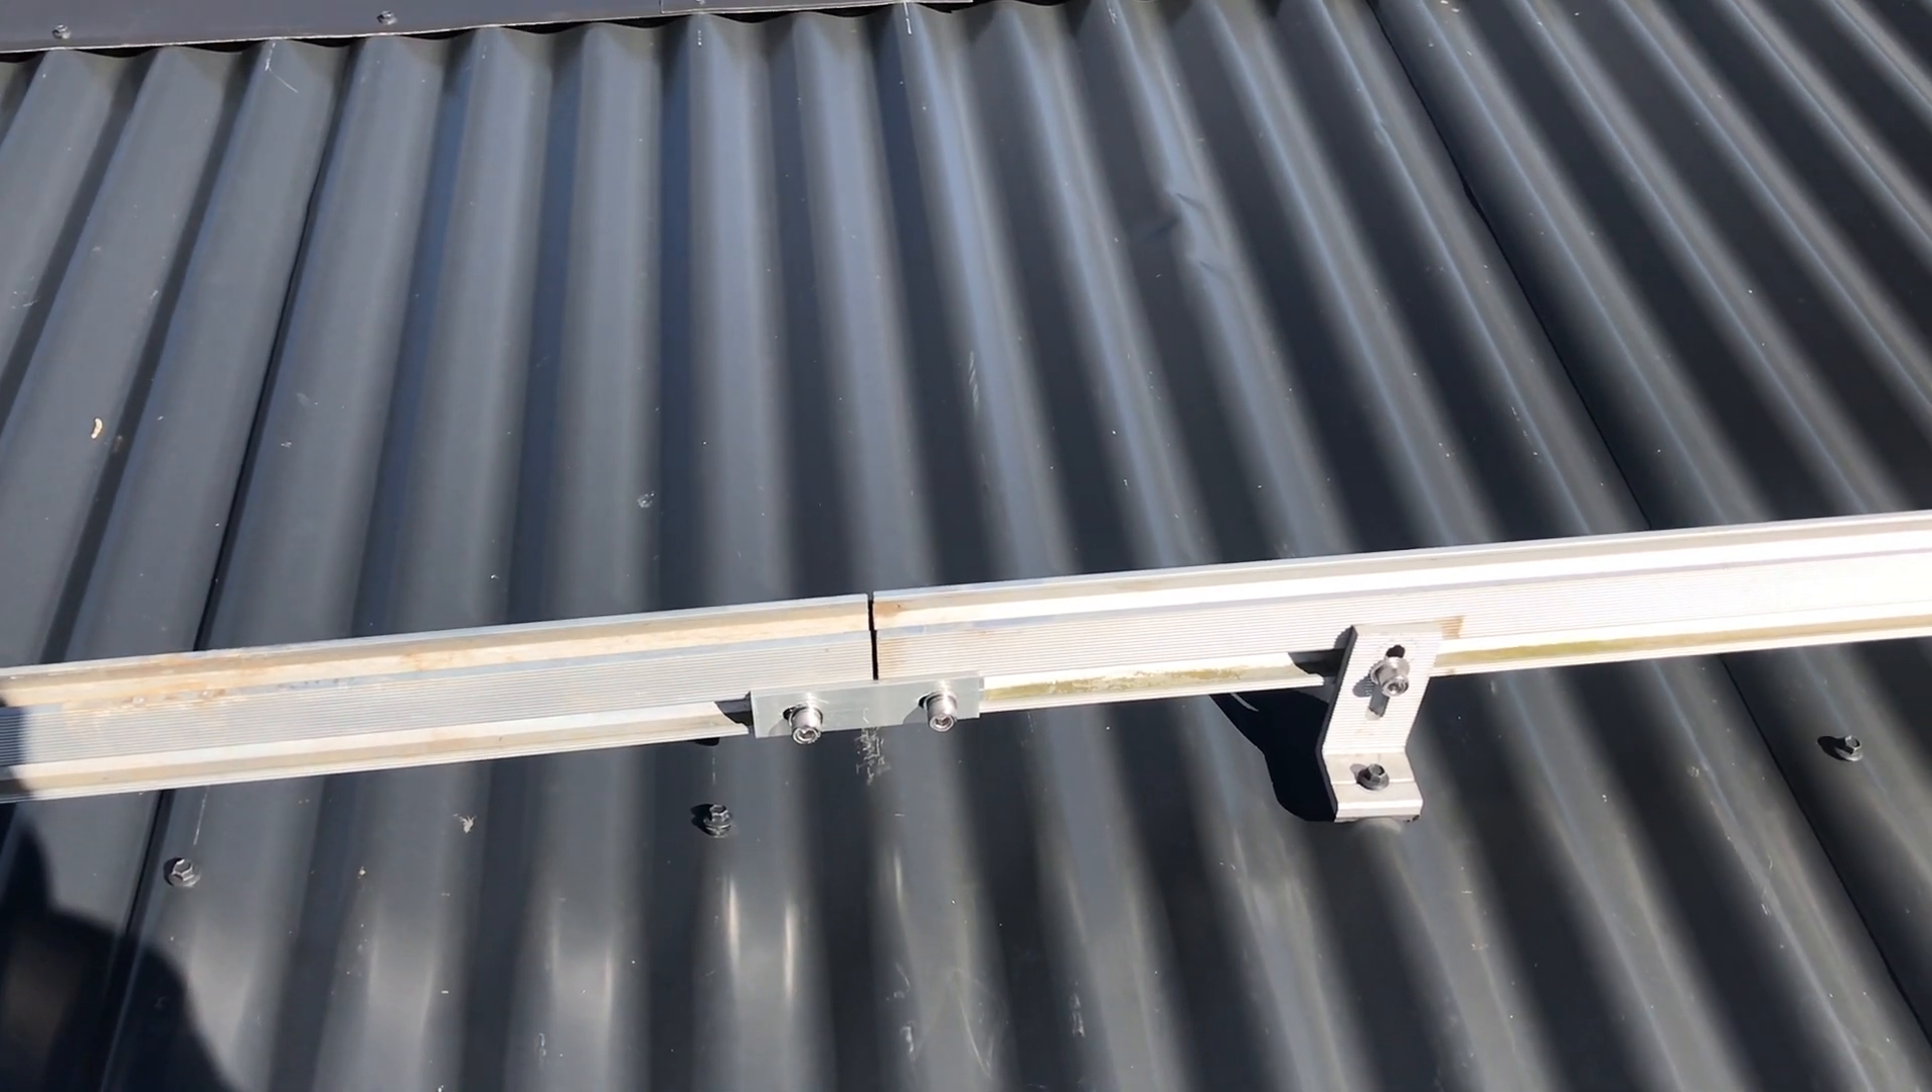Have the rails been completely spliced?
Yes.